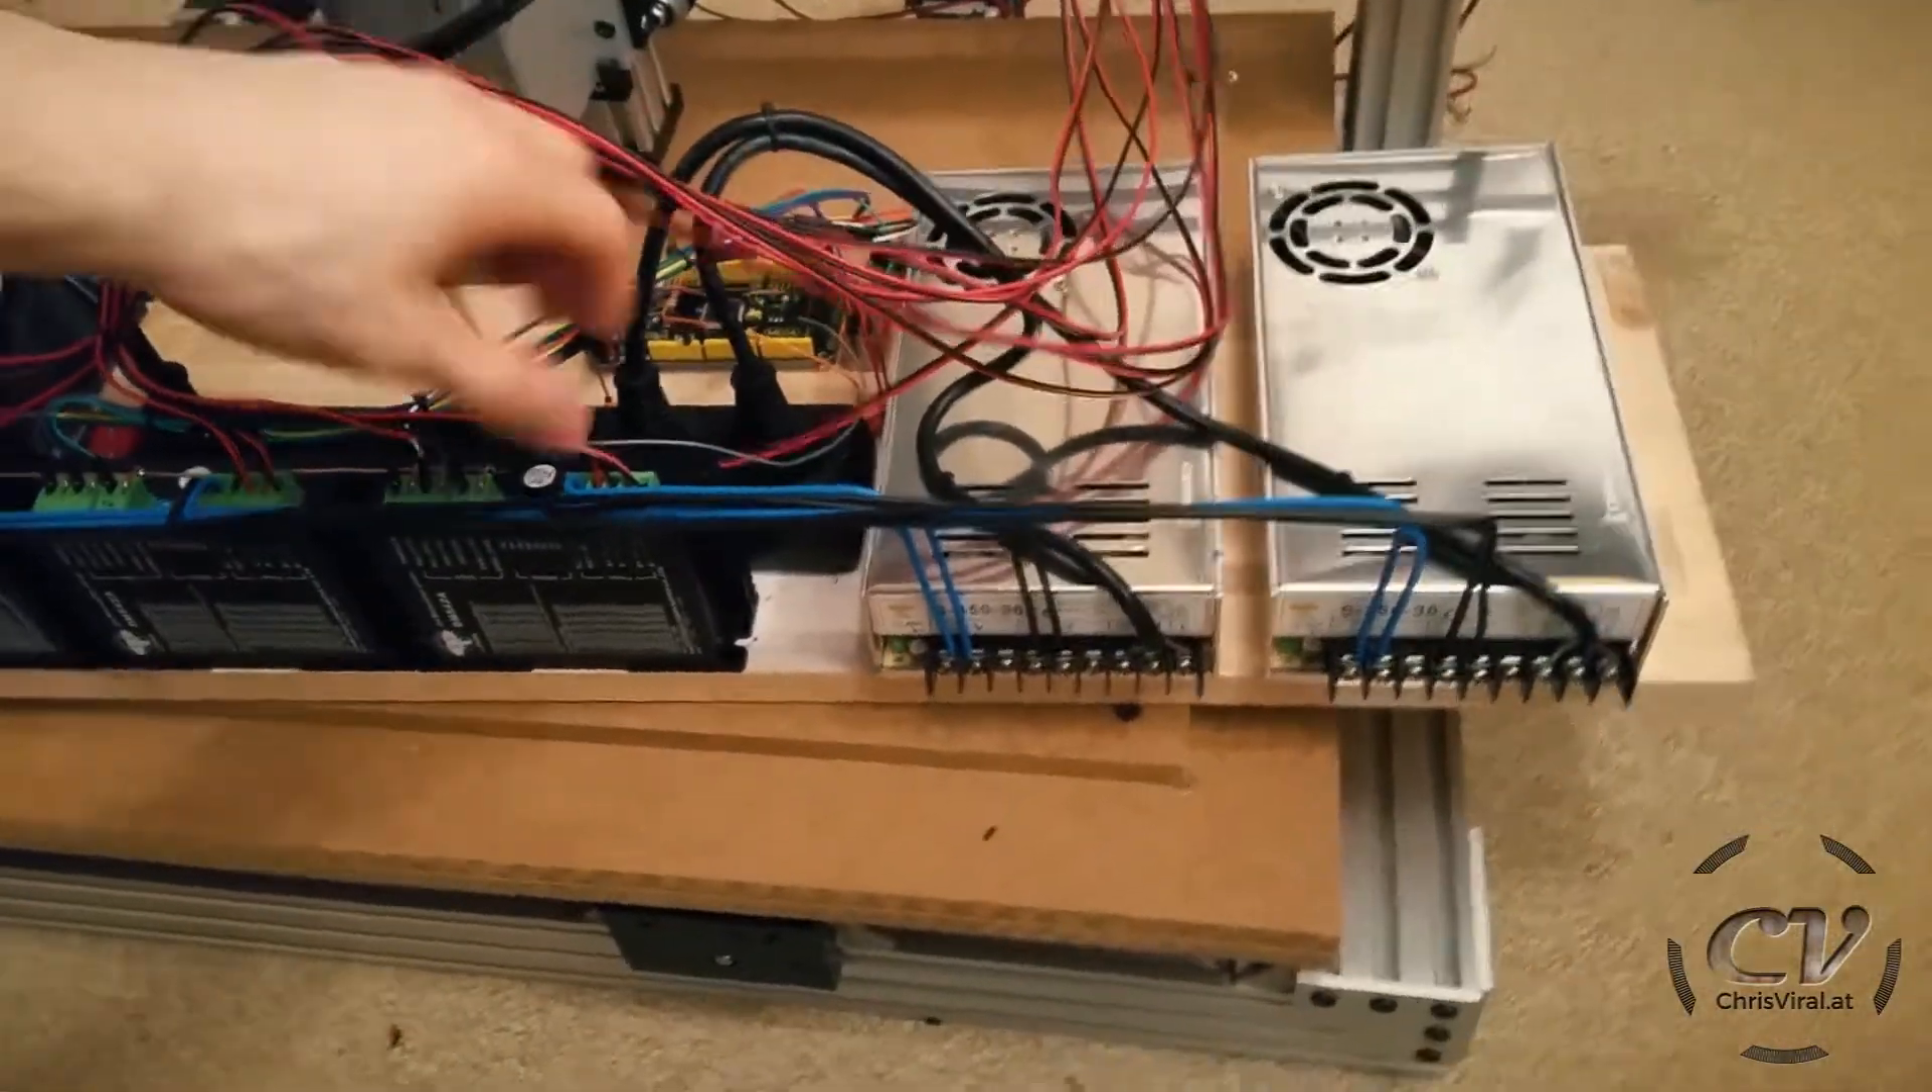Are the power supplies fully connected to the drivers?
Yes.